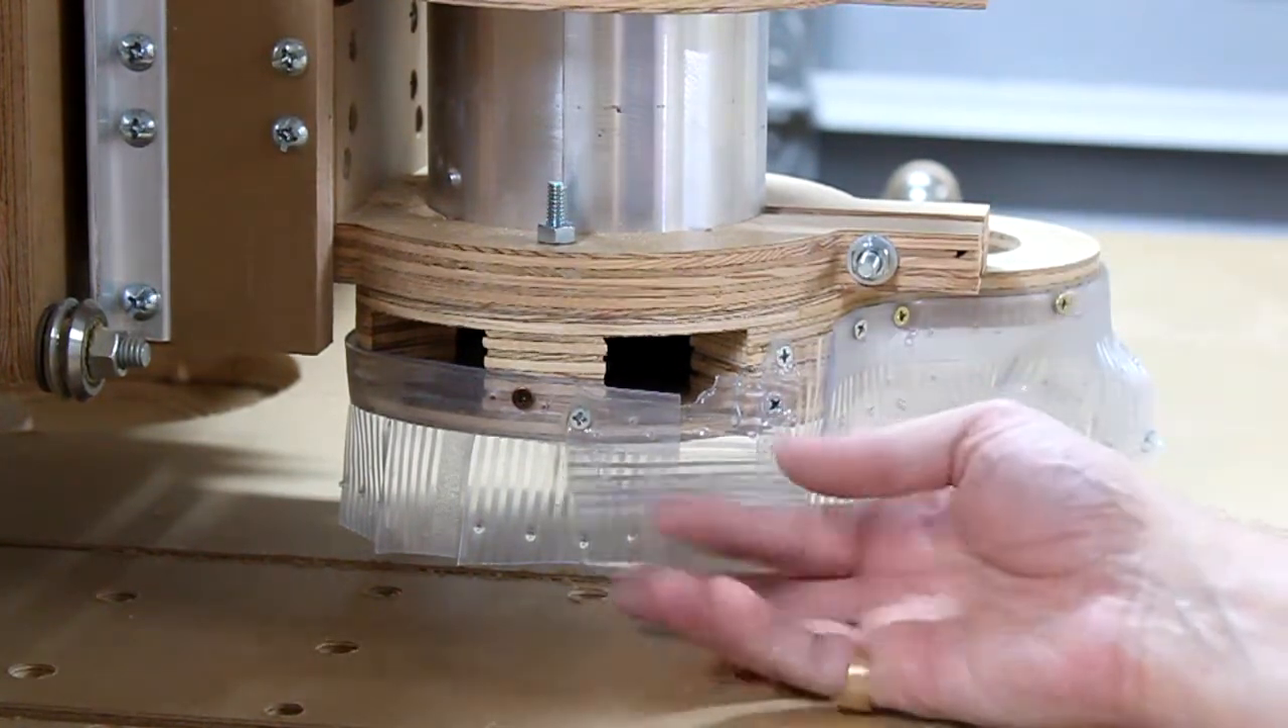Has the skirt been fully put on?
Yes.